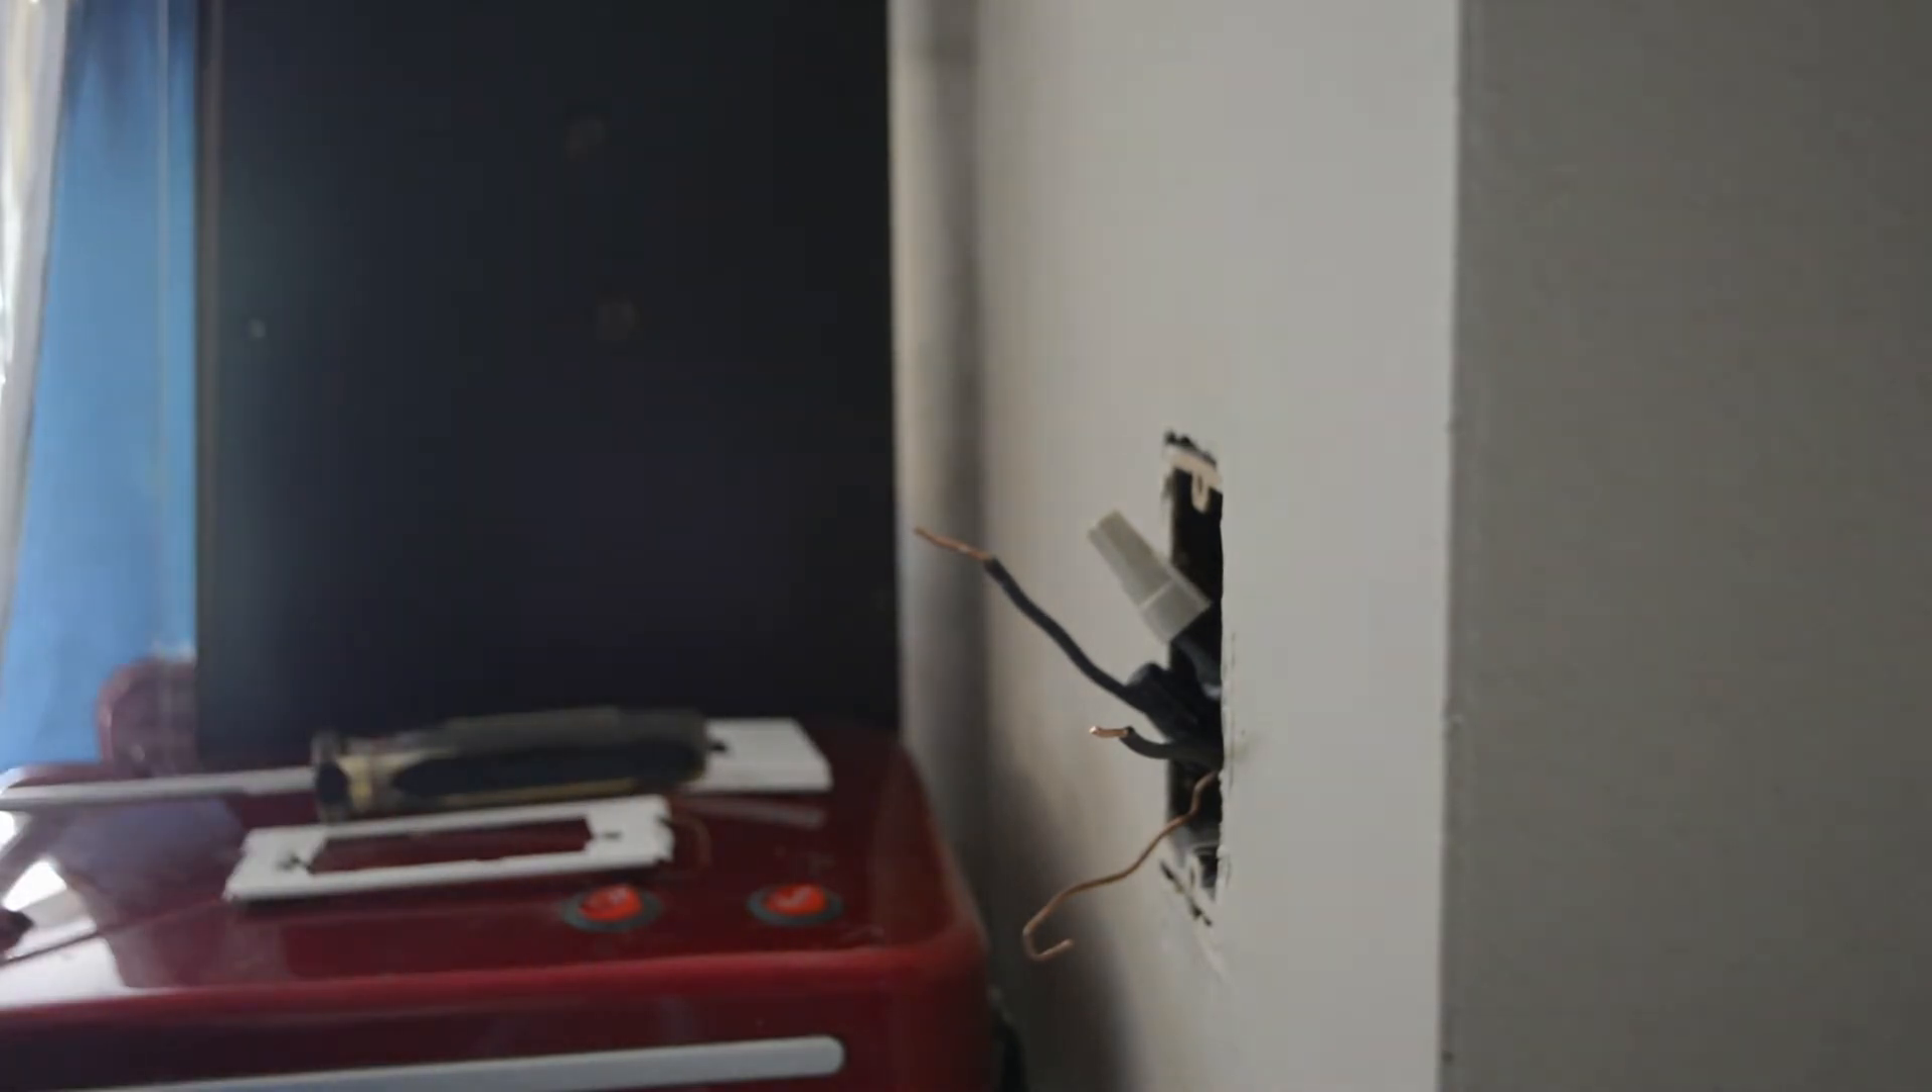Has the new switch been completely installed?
No.